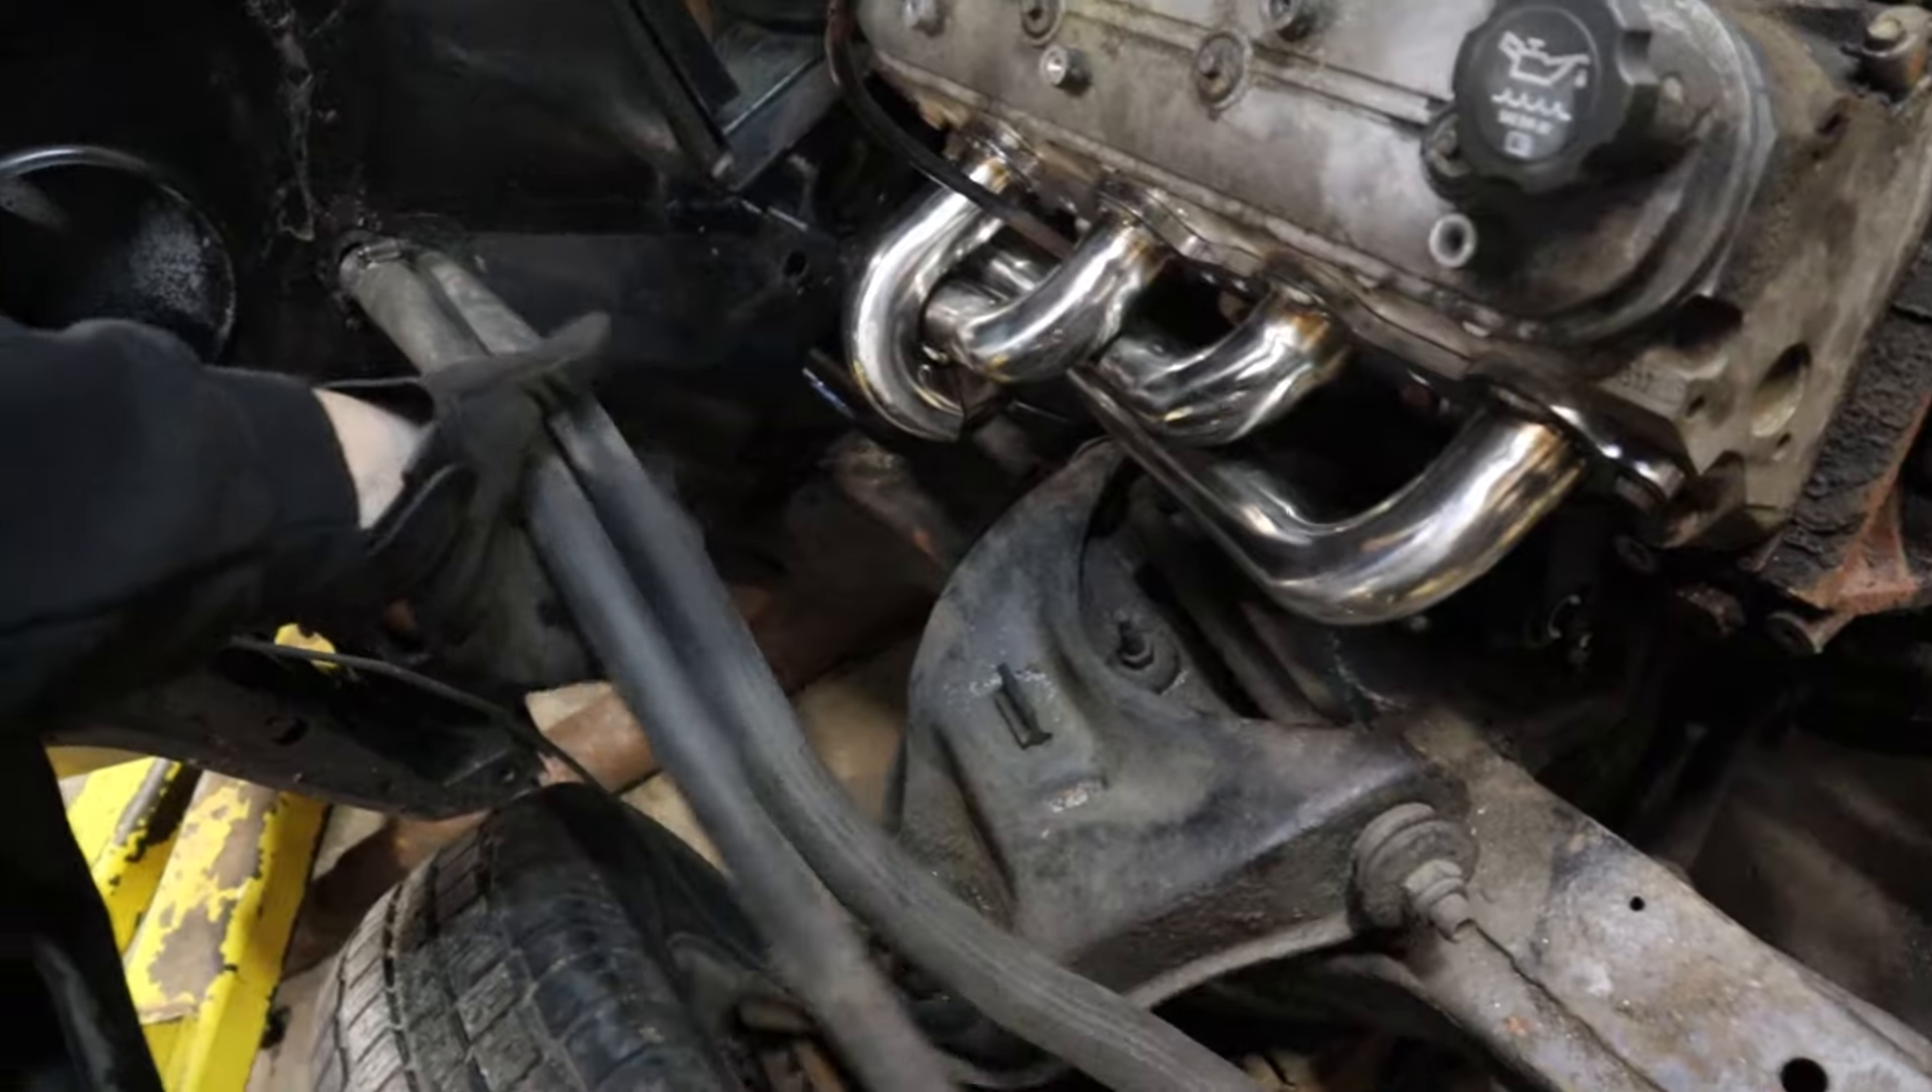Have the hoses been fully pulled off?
No.